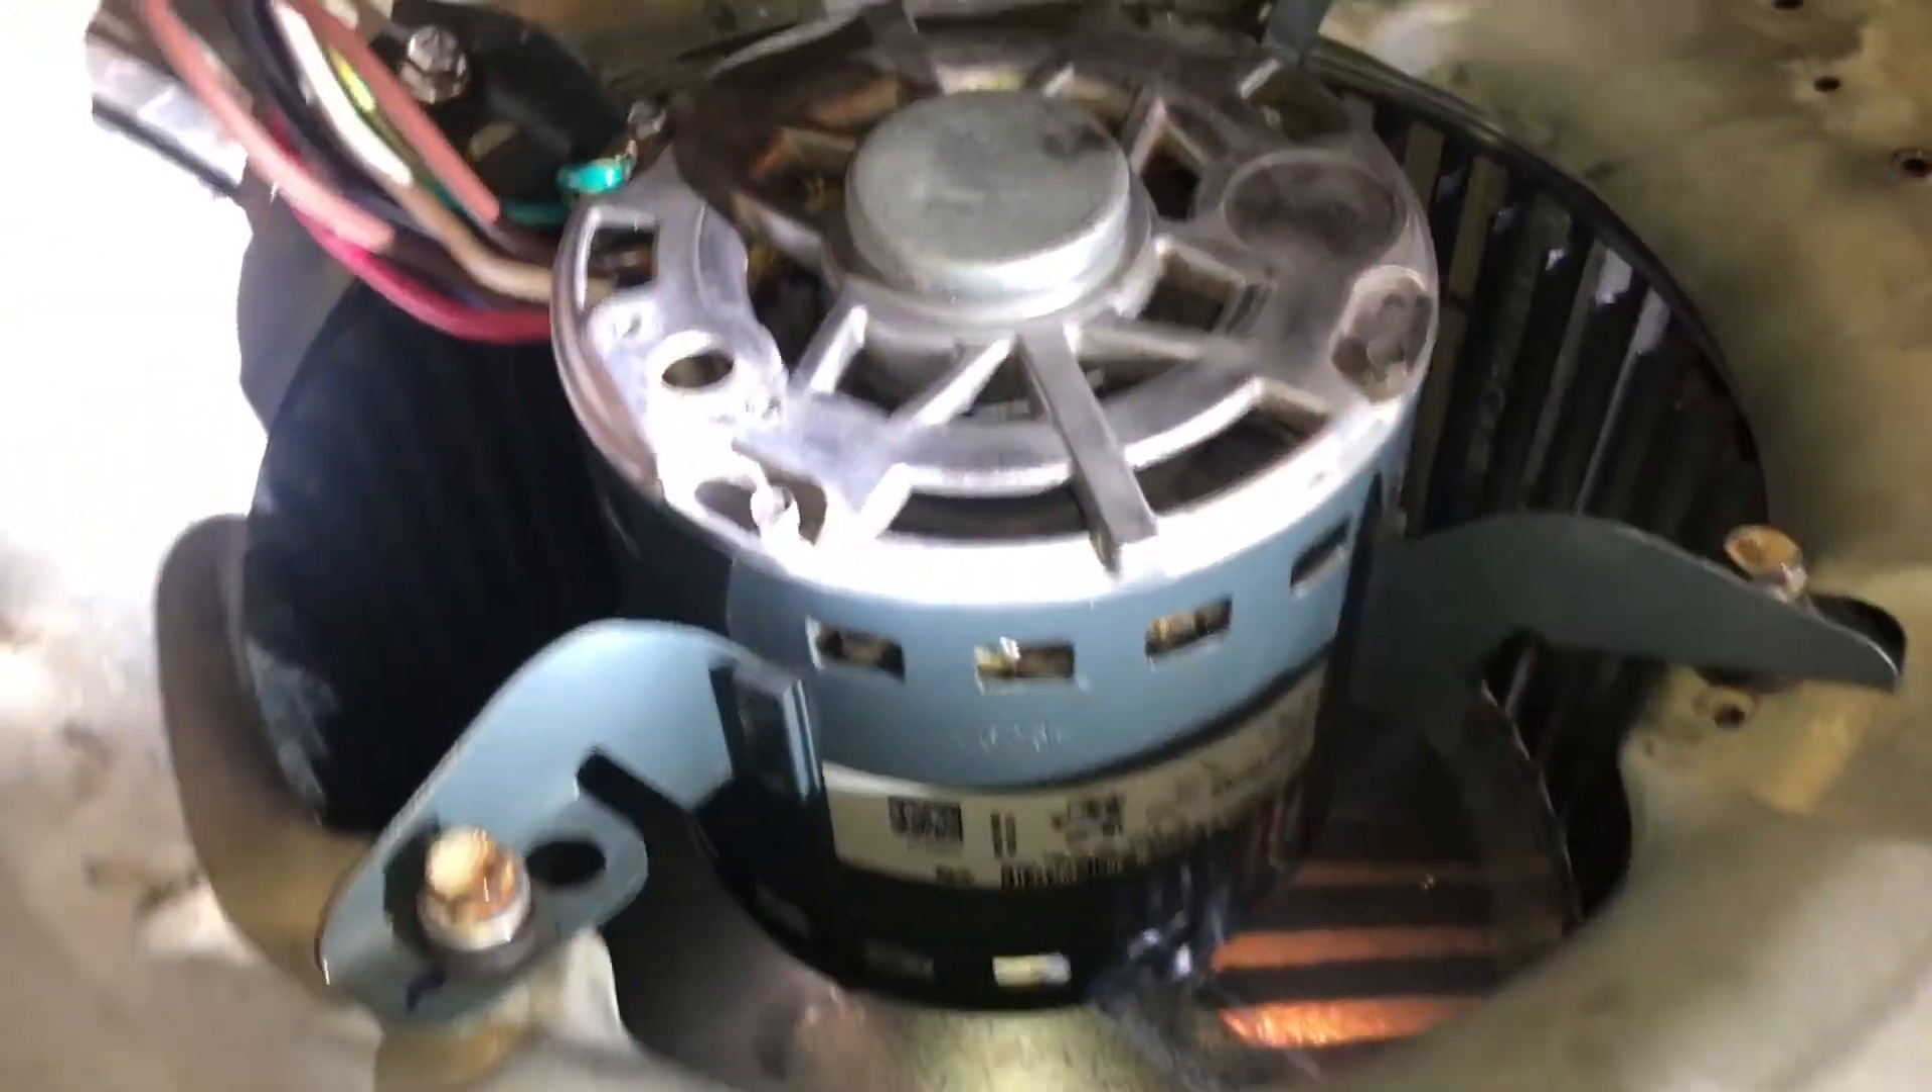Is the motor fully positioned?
Yes.